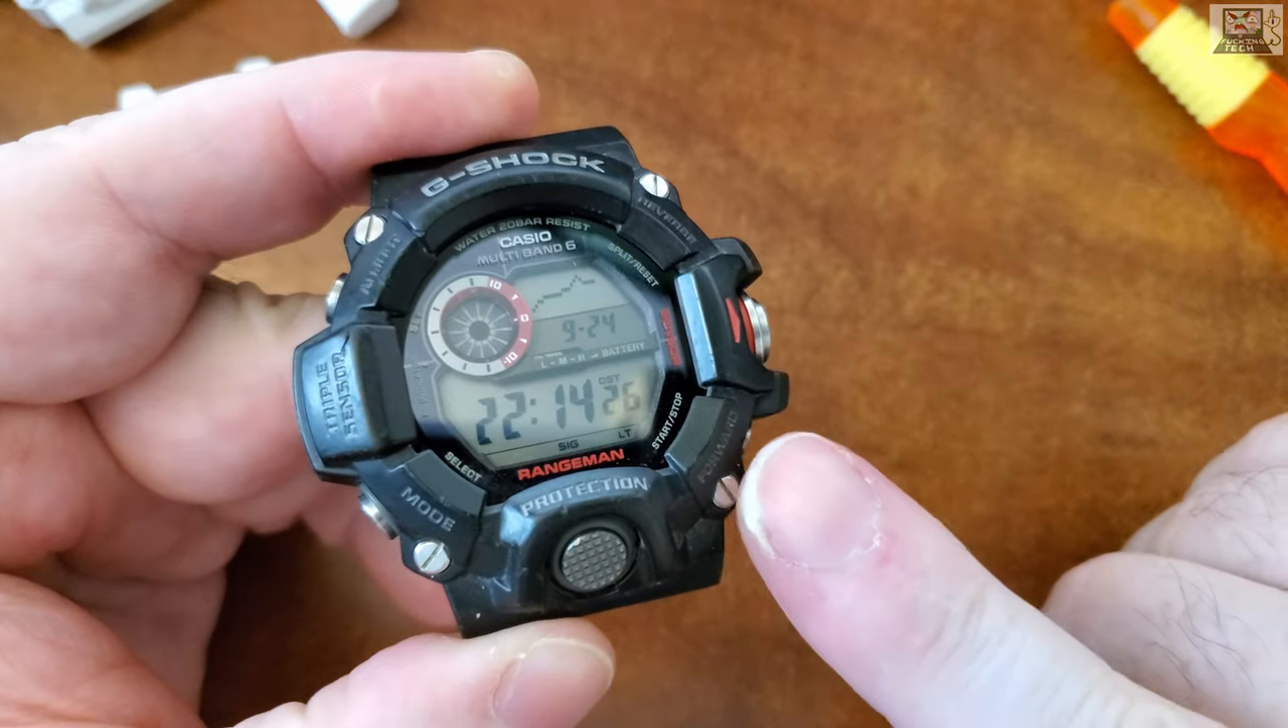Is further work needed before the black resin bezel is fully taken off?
Yes.